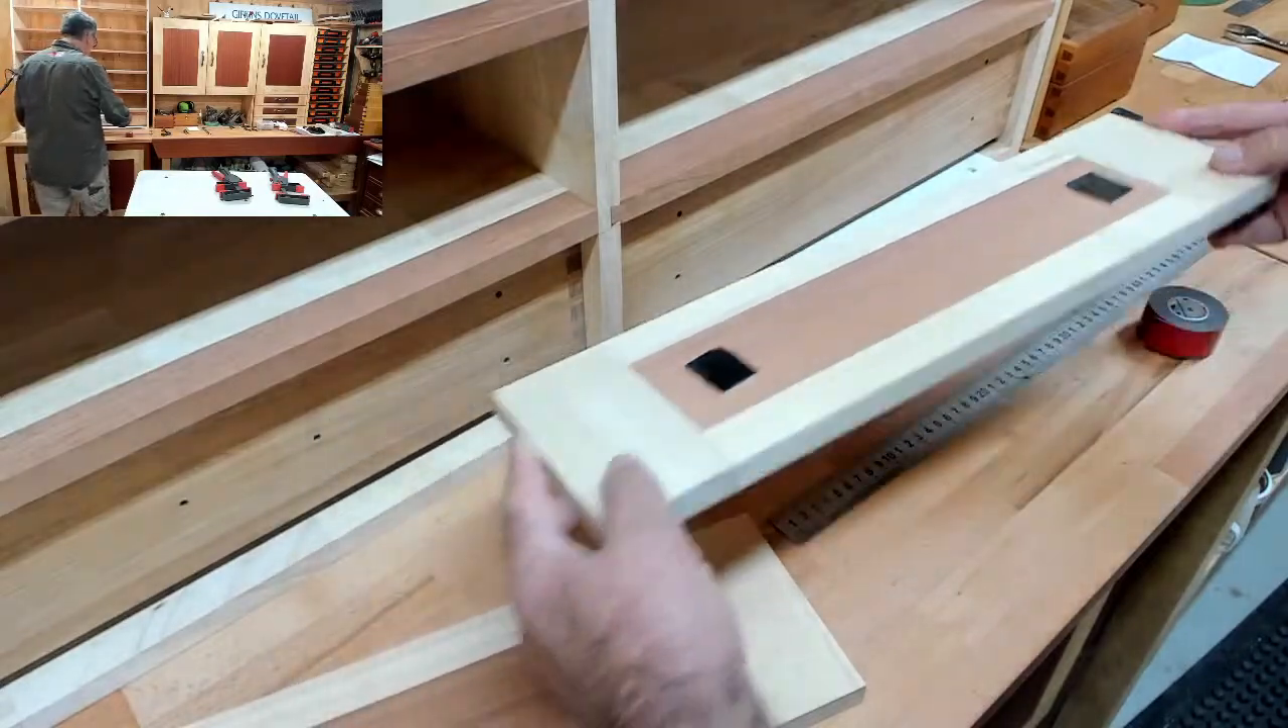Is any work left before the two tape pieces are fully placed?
No.